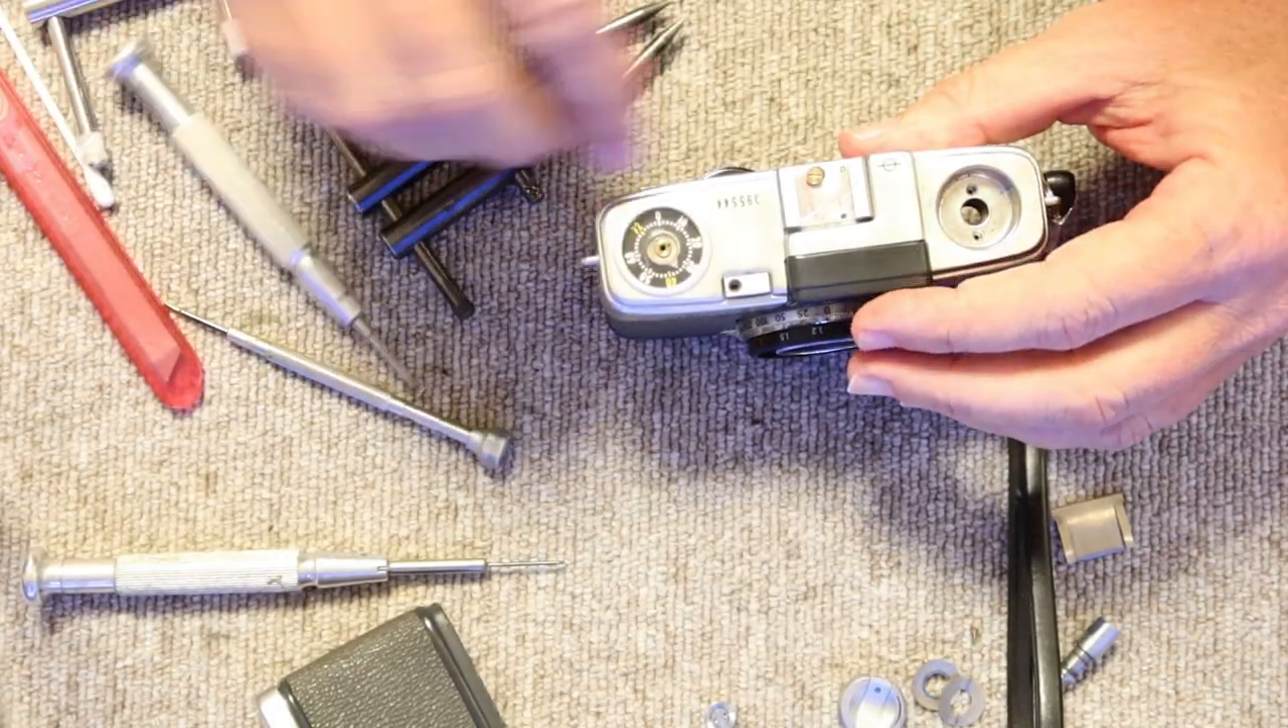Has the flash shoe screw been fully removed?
No.